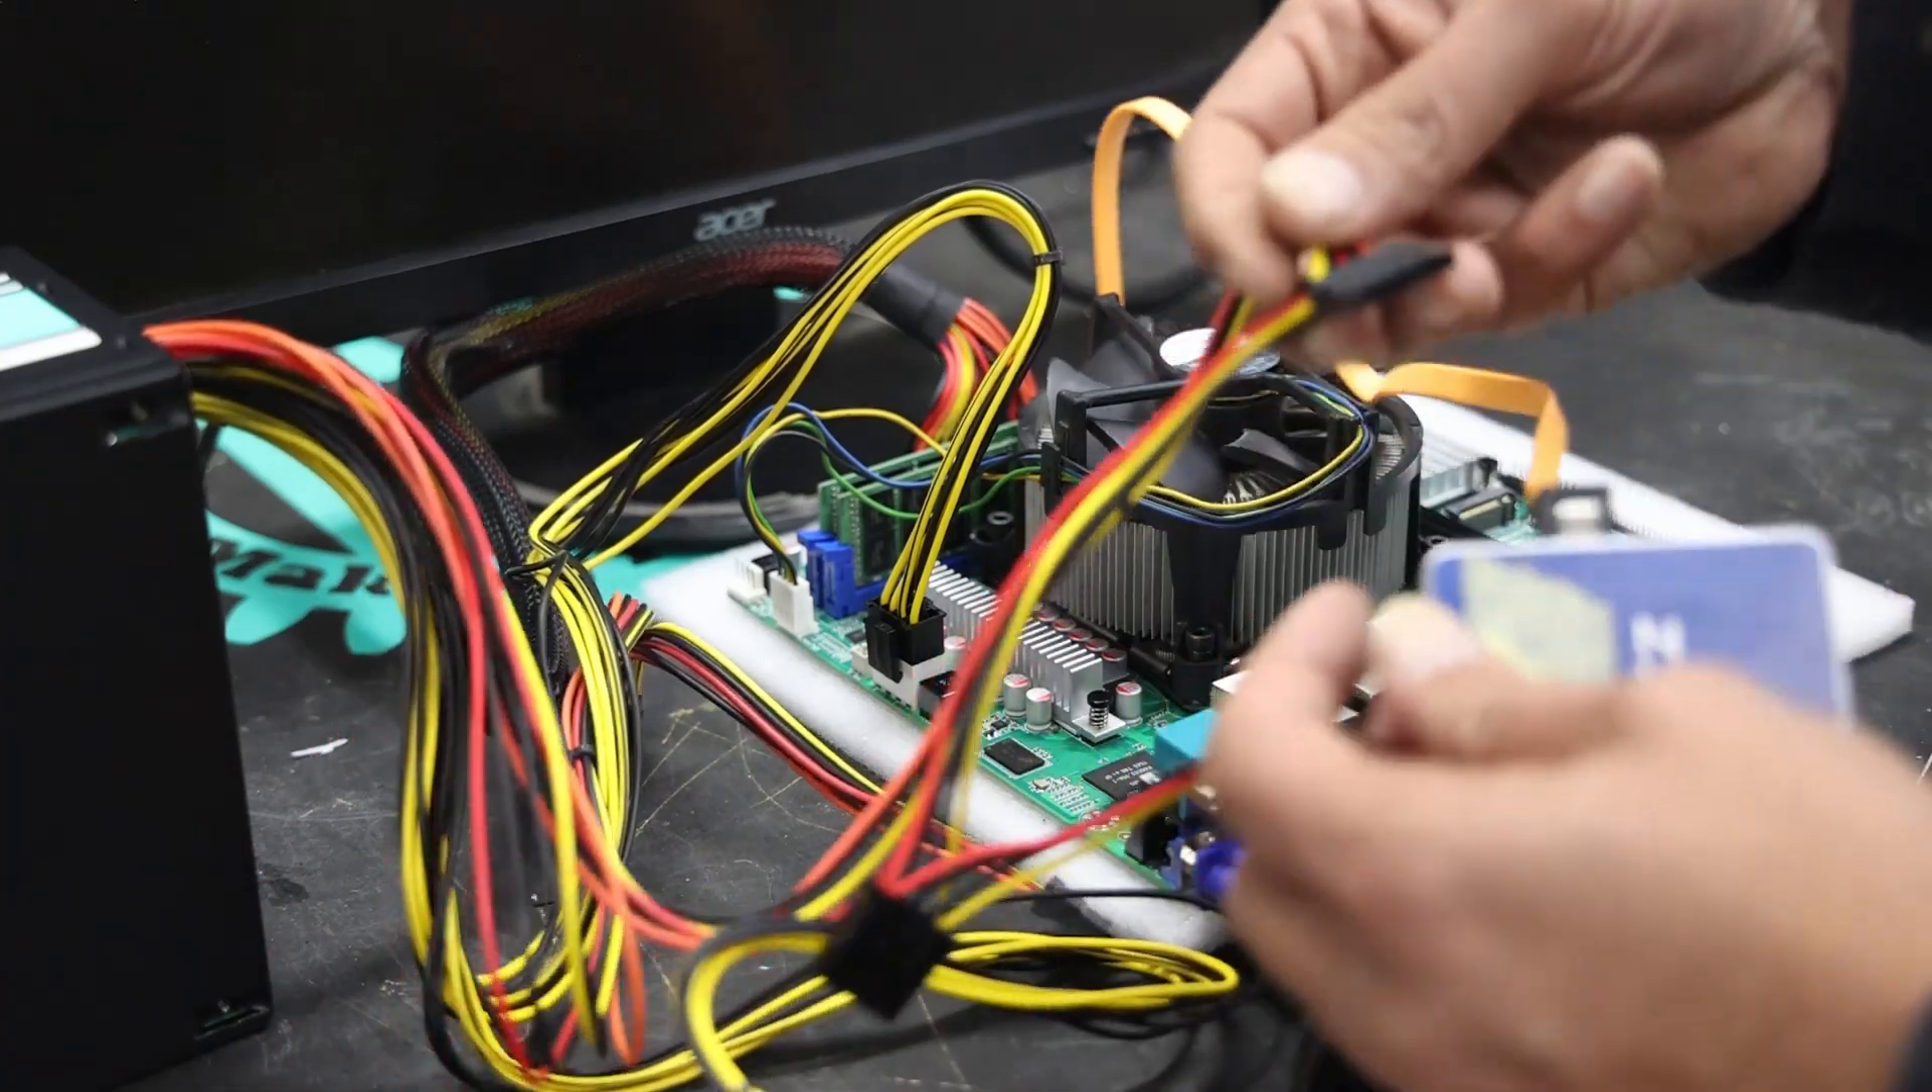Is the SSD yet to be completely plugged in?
Yes.